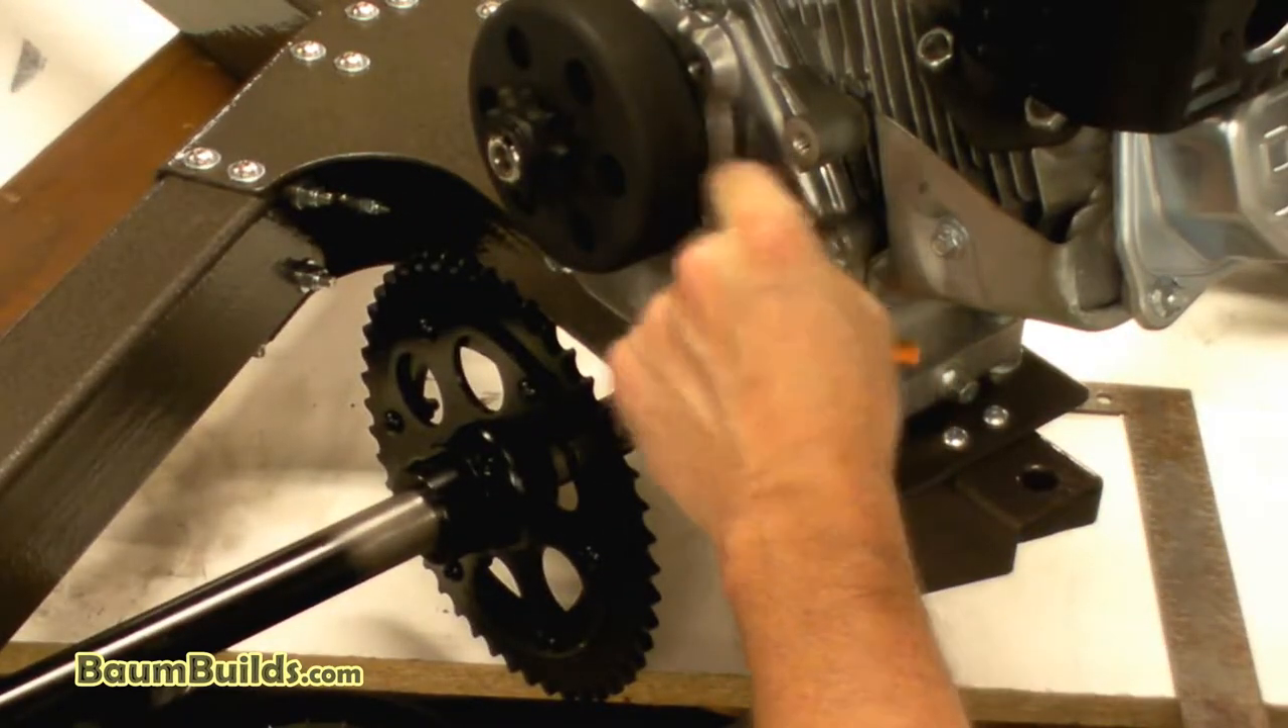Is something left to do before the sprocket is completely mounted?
No.